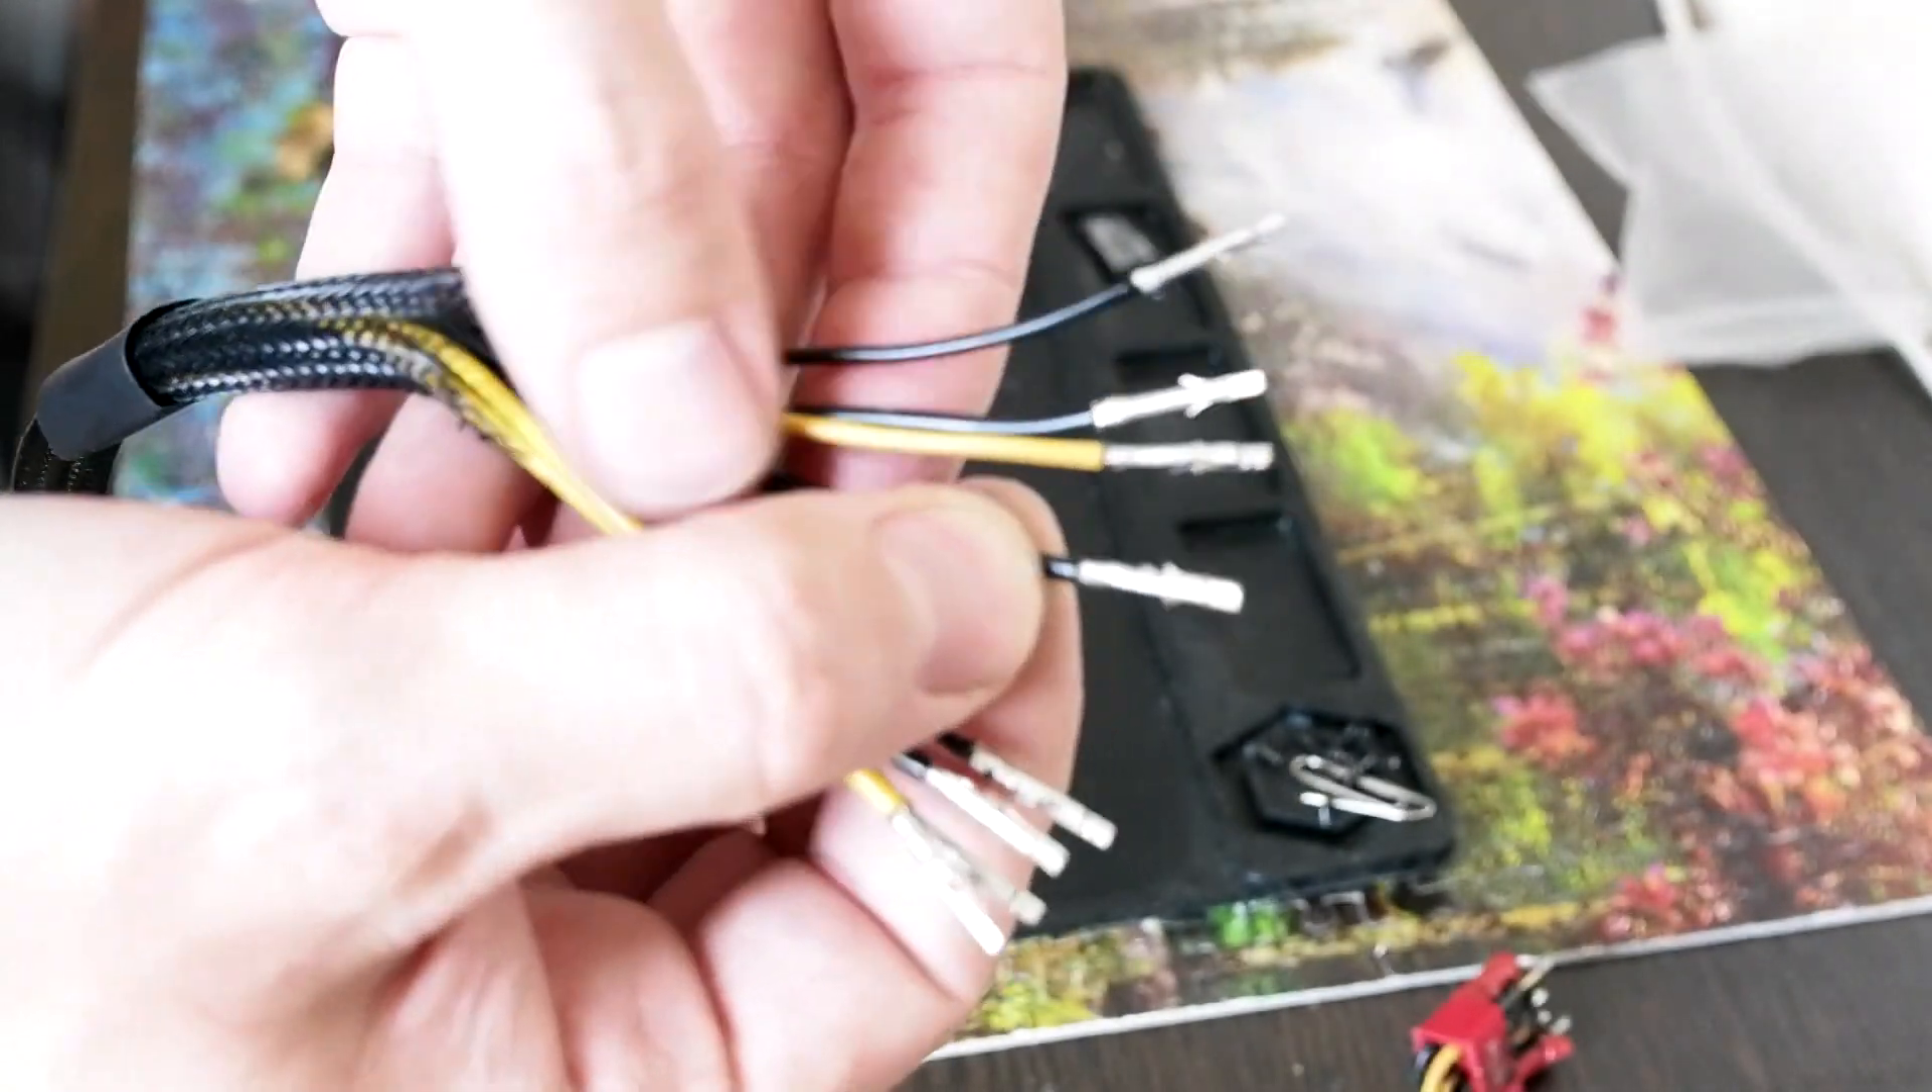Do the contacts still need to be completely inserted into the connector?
Yes.